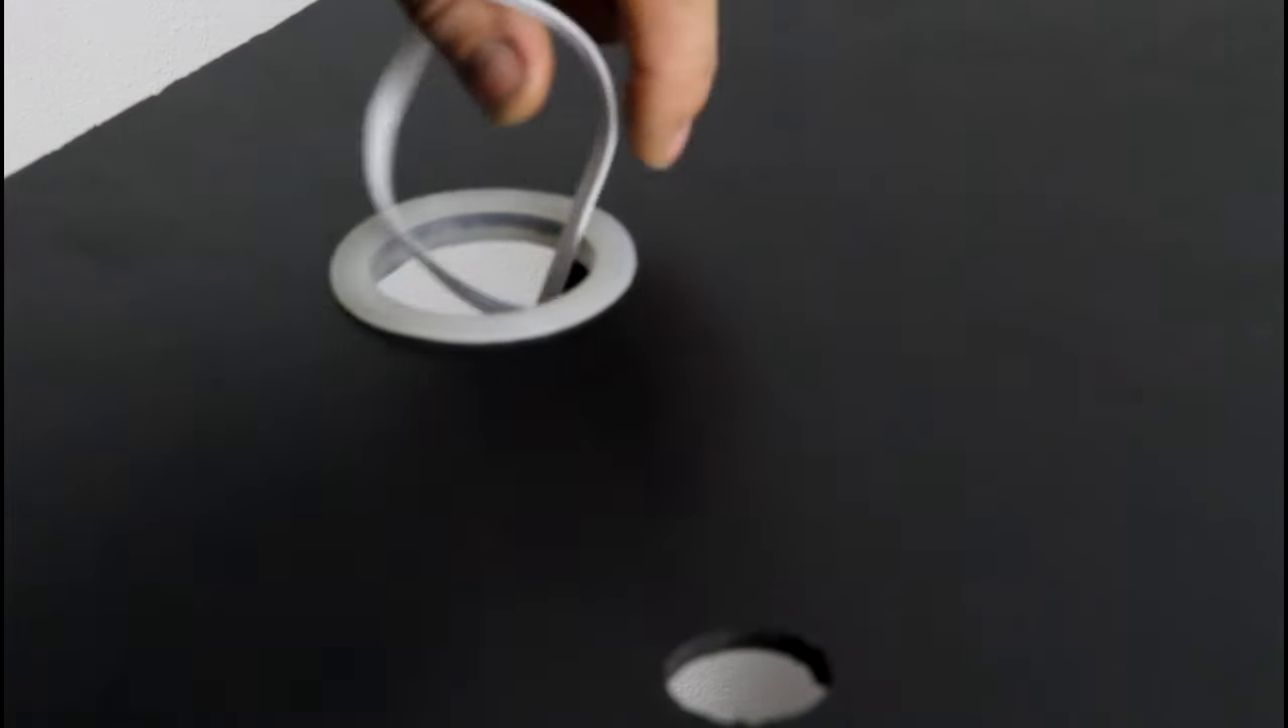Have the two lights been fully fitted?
No.